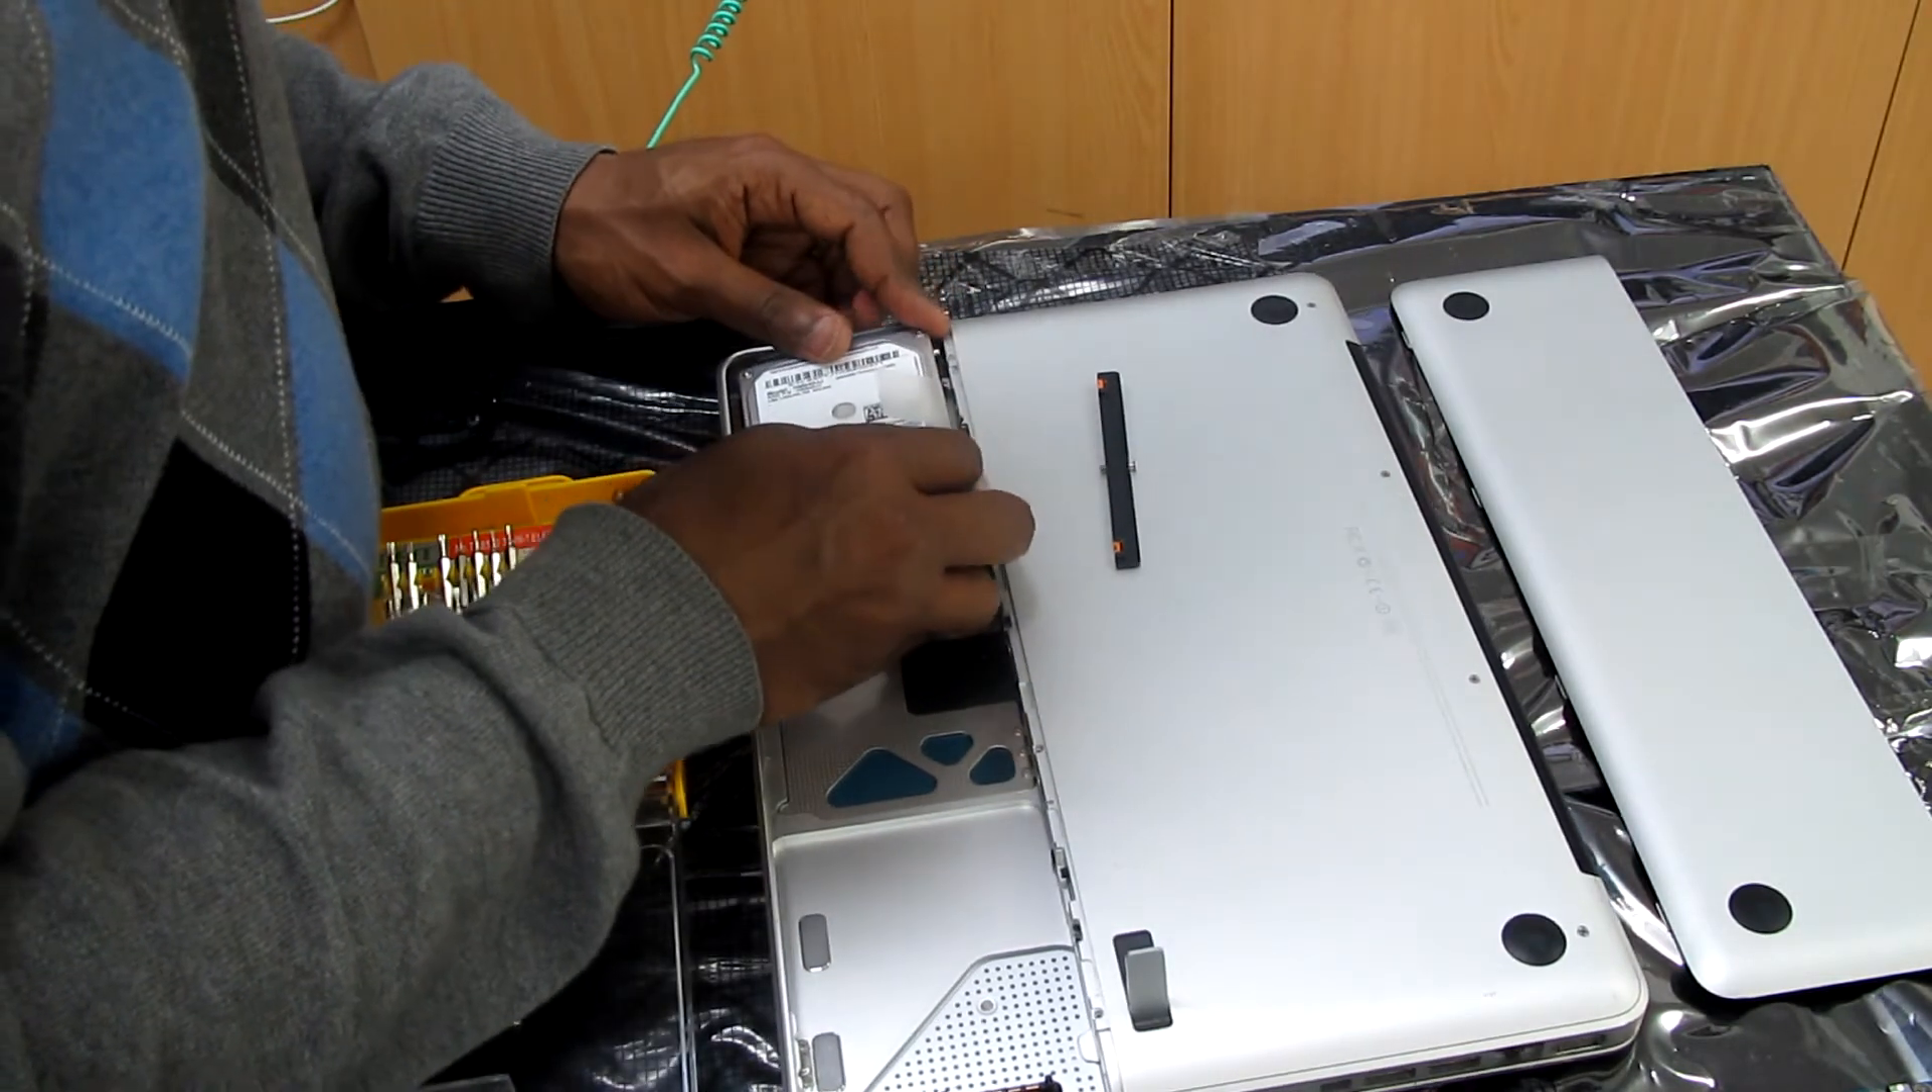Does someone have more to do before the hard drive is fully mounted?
Yes.